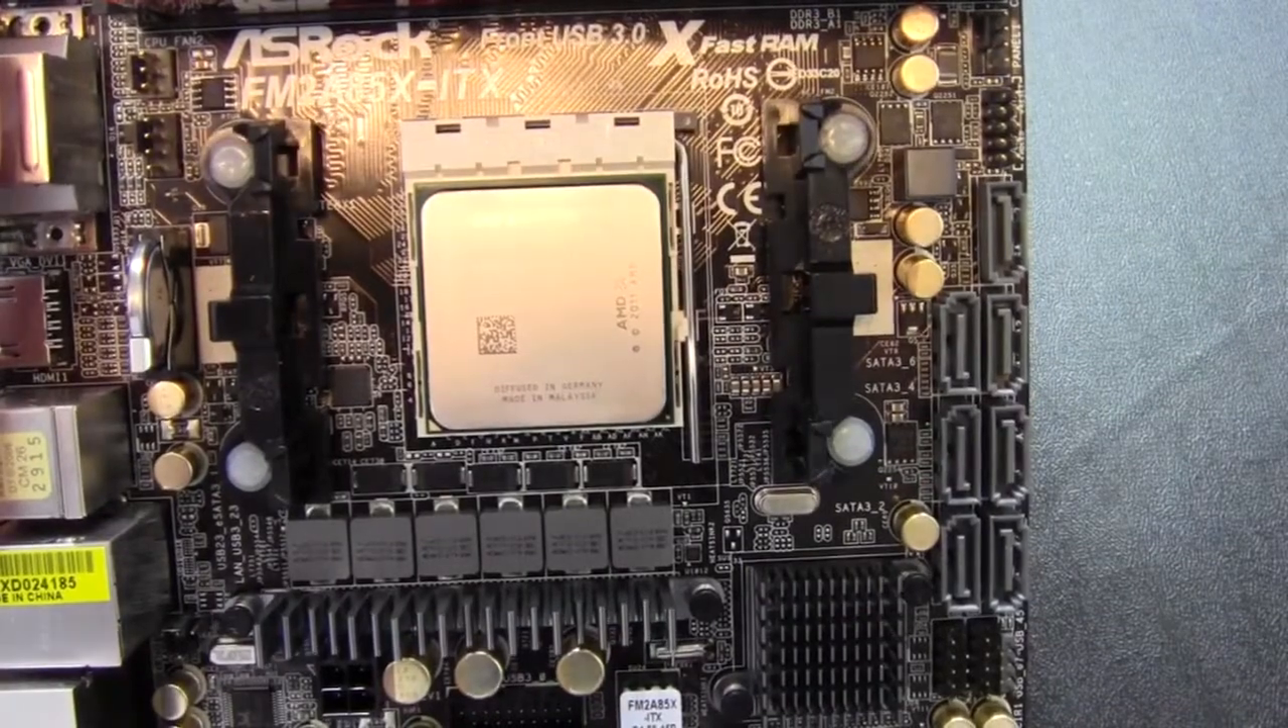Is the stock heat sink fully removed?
Yes.